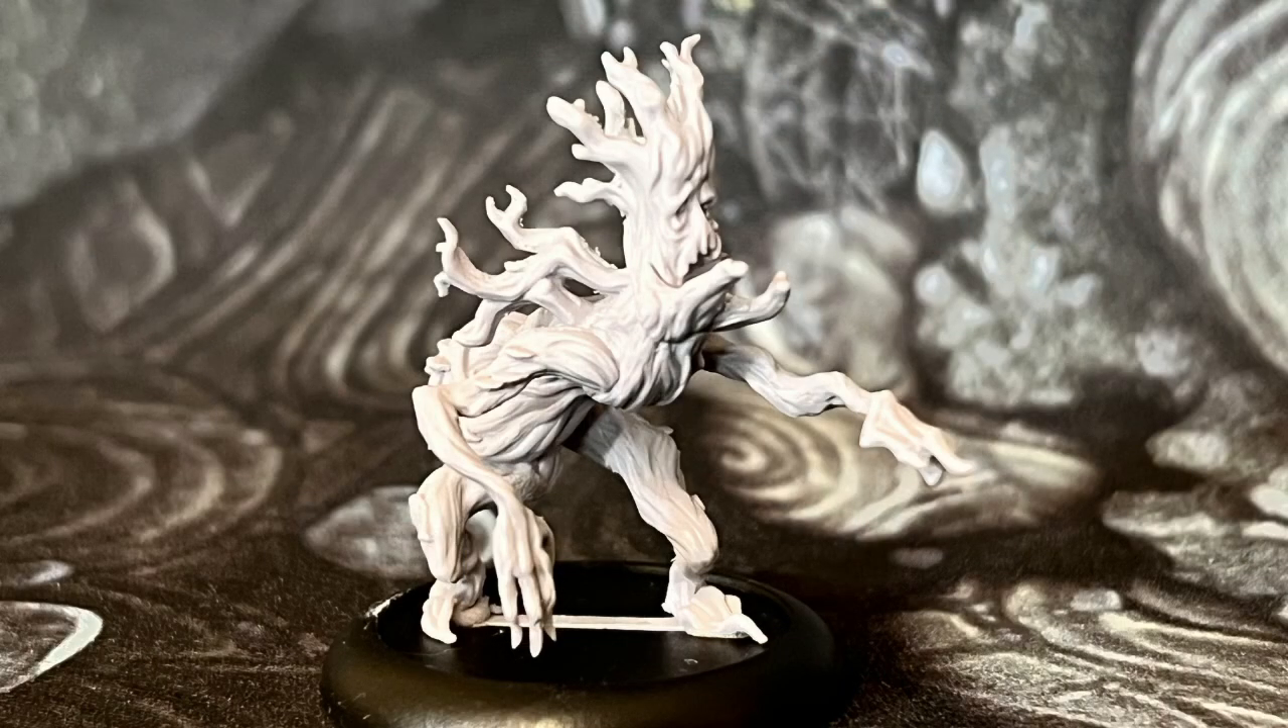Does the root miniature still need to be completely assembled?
No.